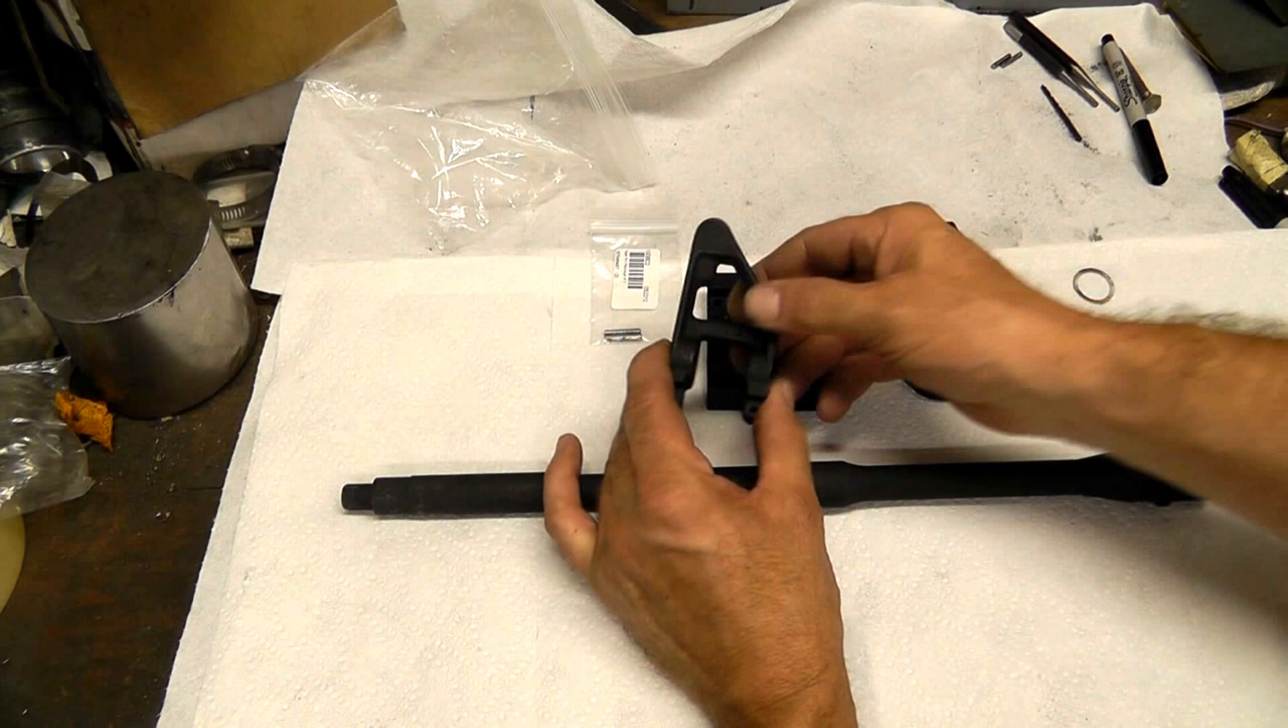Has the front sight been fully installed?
No.